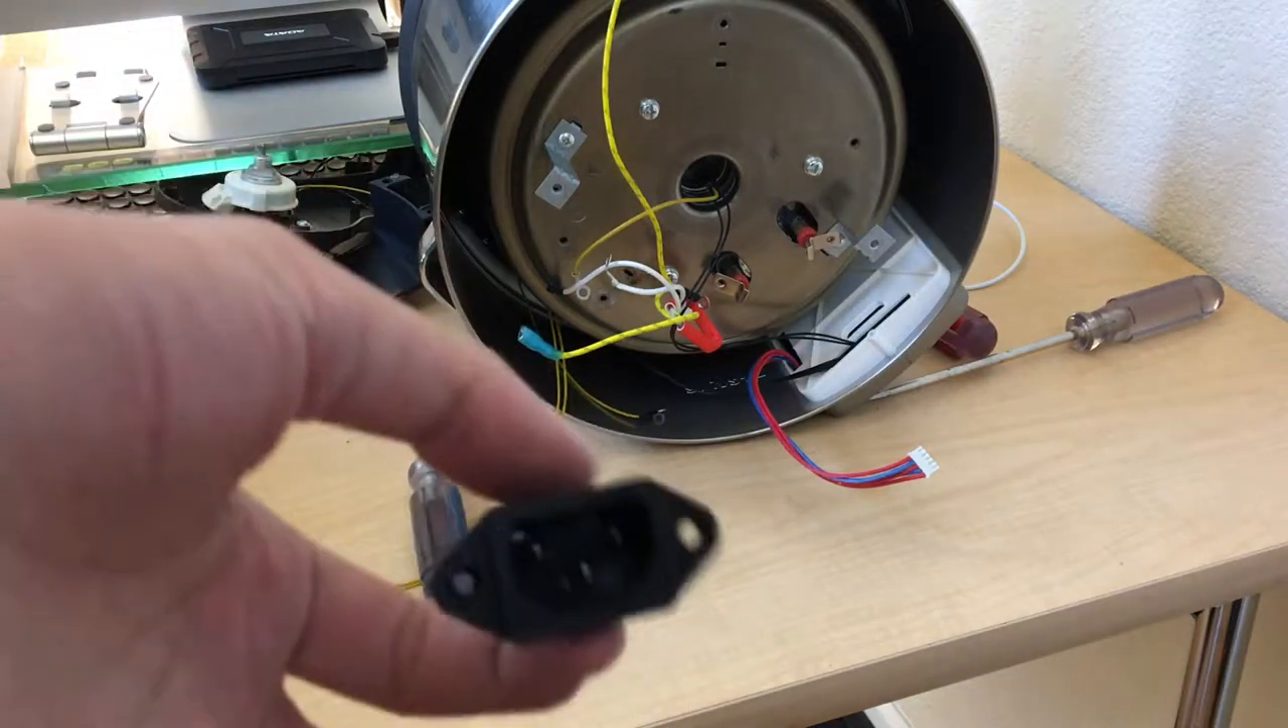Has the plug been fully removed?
Yes.